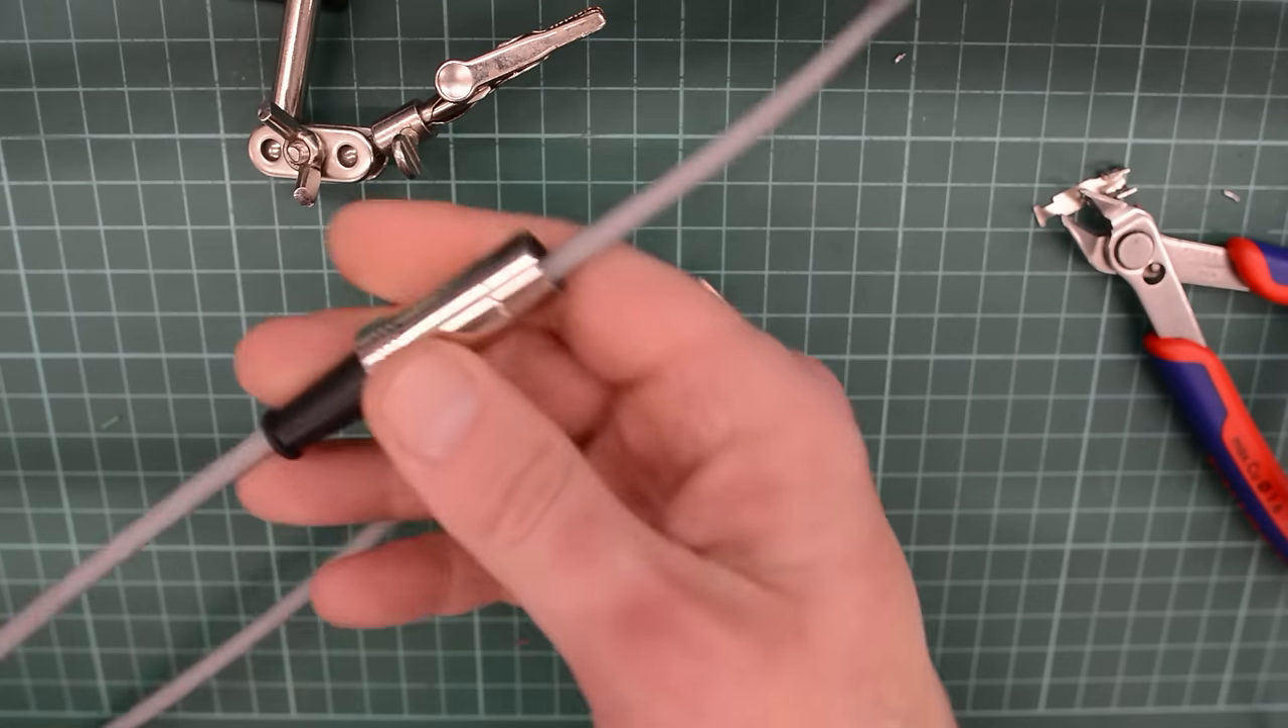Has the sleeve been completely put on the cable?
Yes.